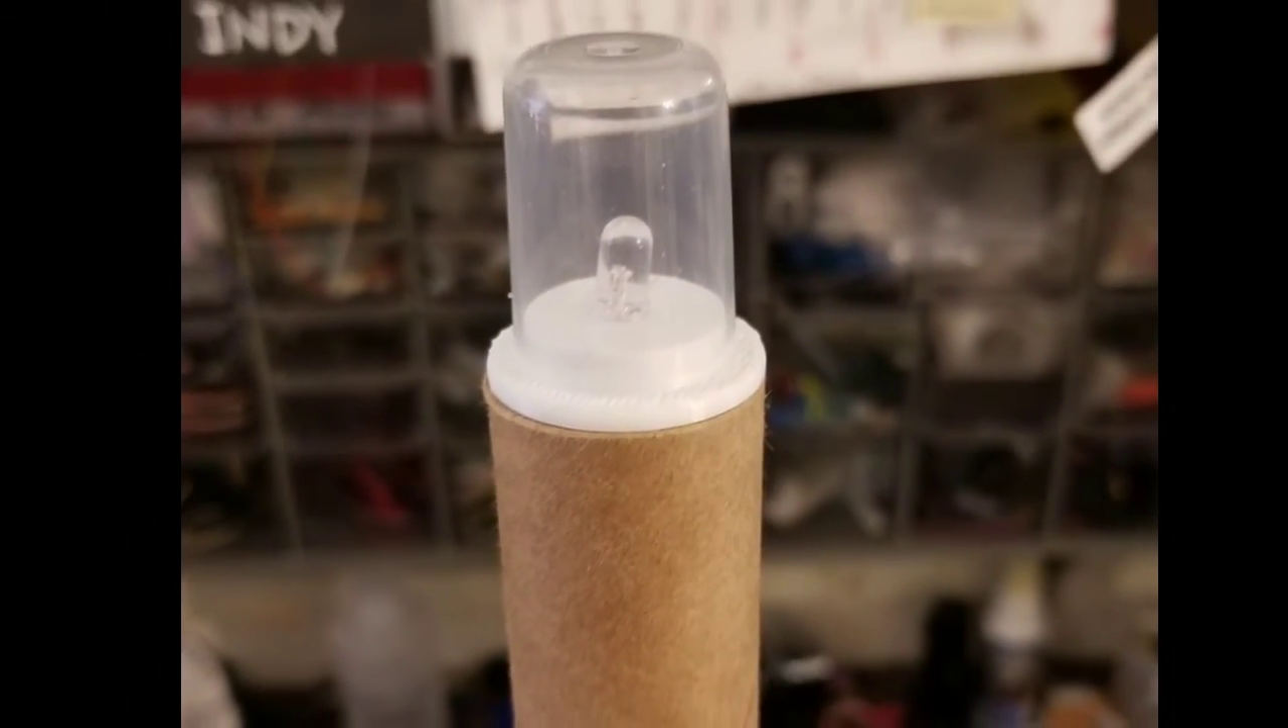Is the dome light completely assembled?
Yes.